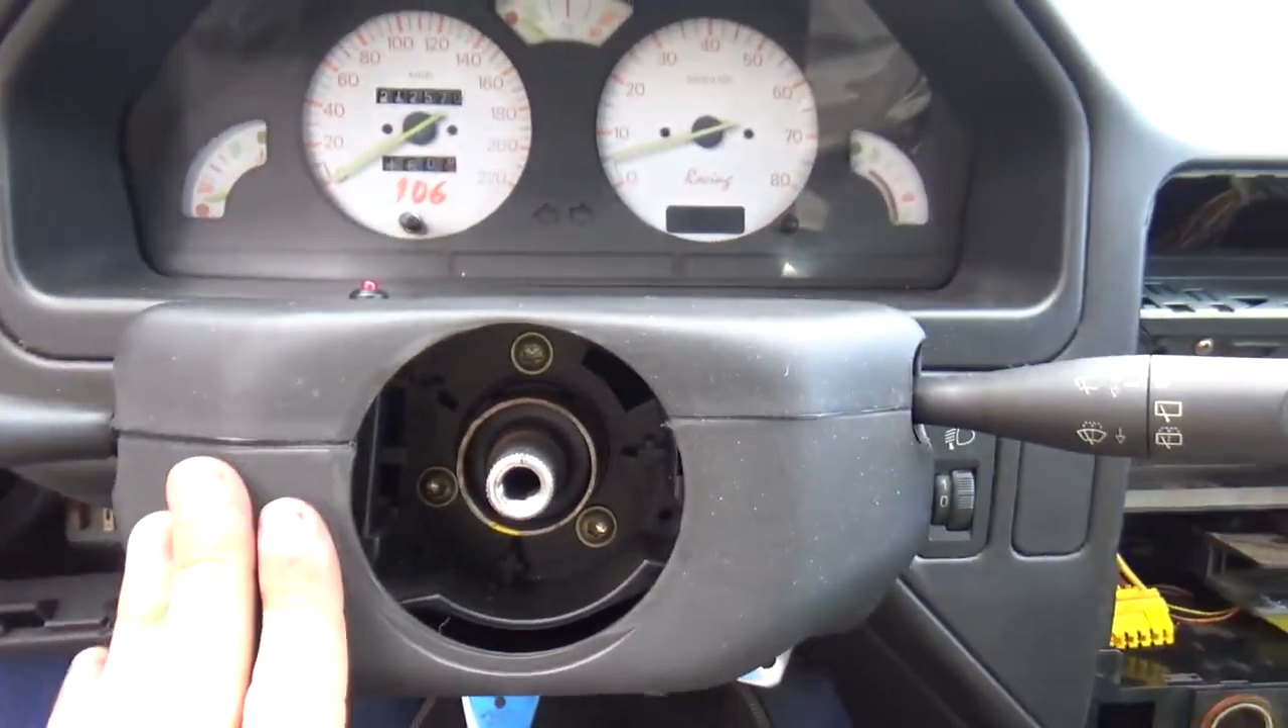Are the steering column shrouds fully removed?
No.